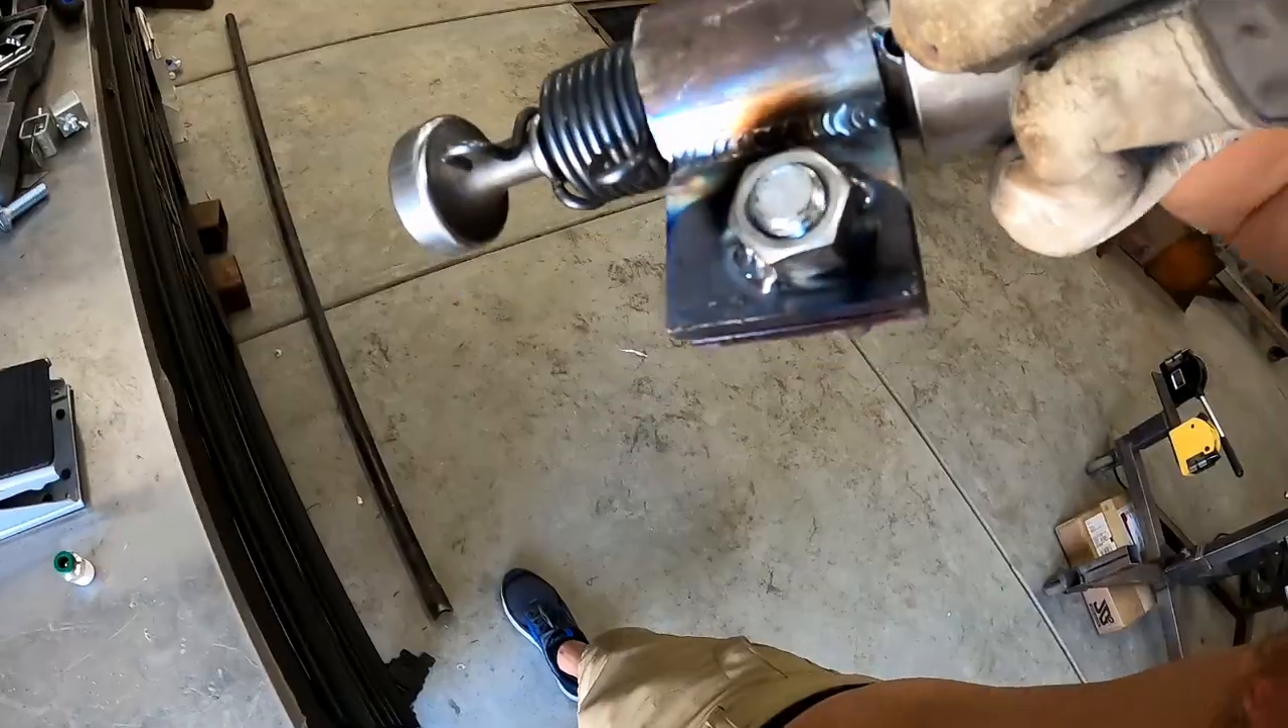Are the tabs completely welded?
Yes.